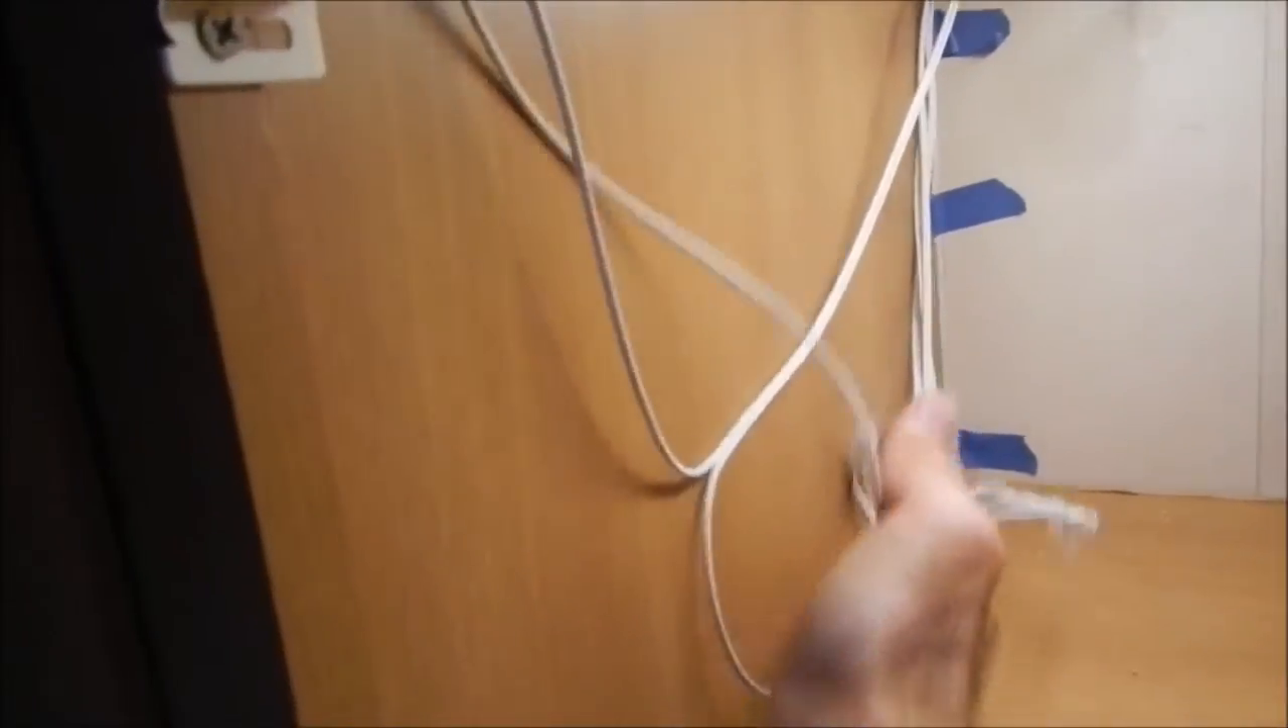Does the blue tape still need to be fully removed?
Yes.